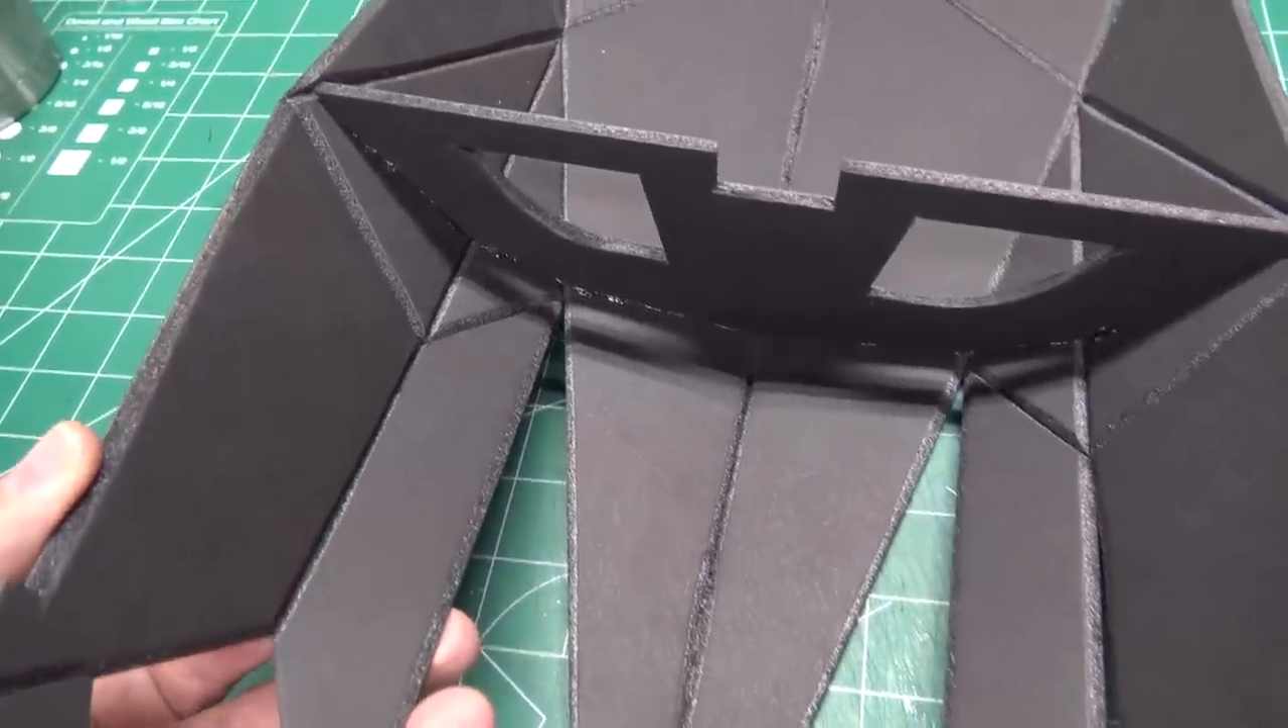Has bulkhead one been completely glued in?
Yes.